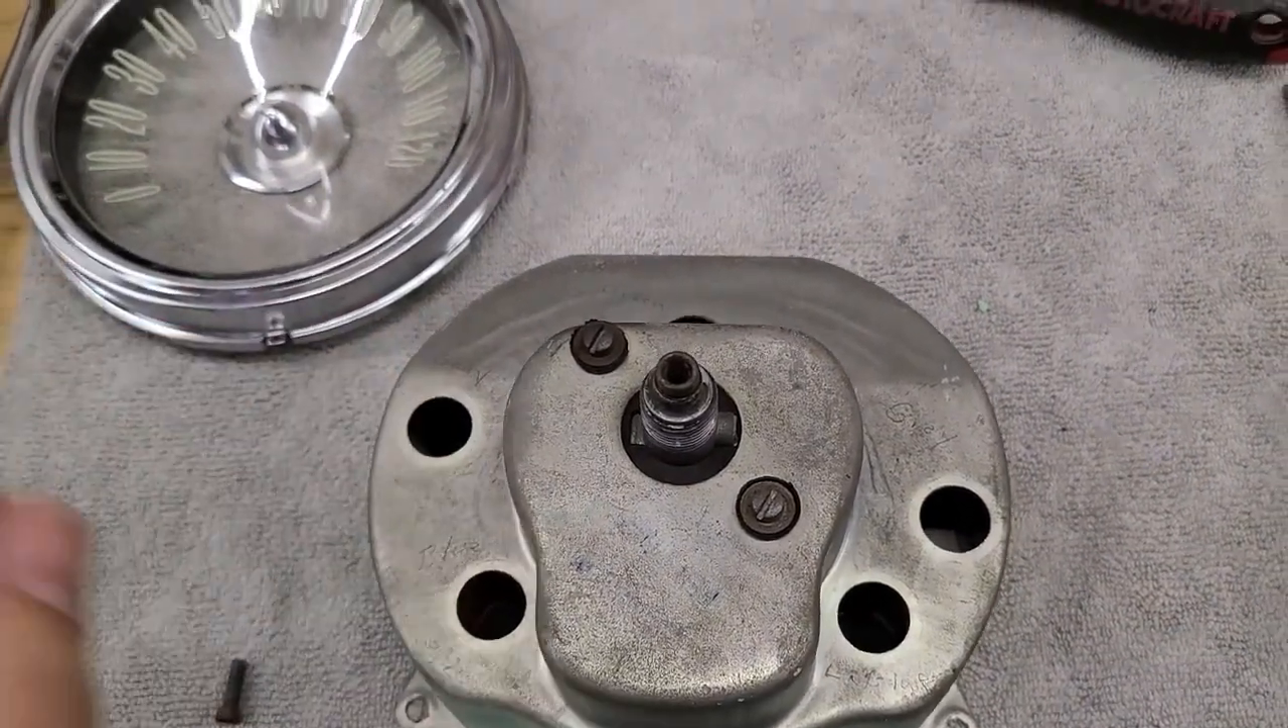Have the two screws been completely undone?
No.